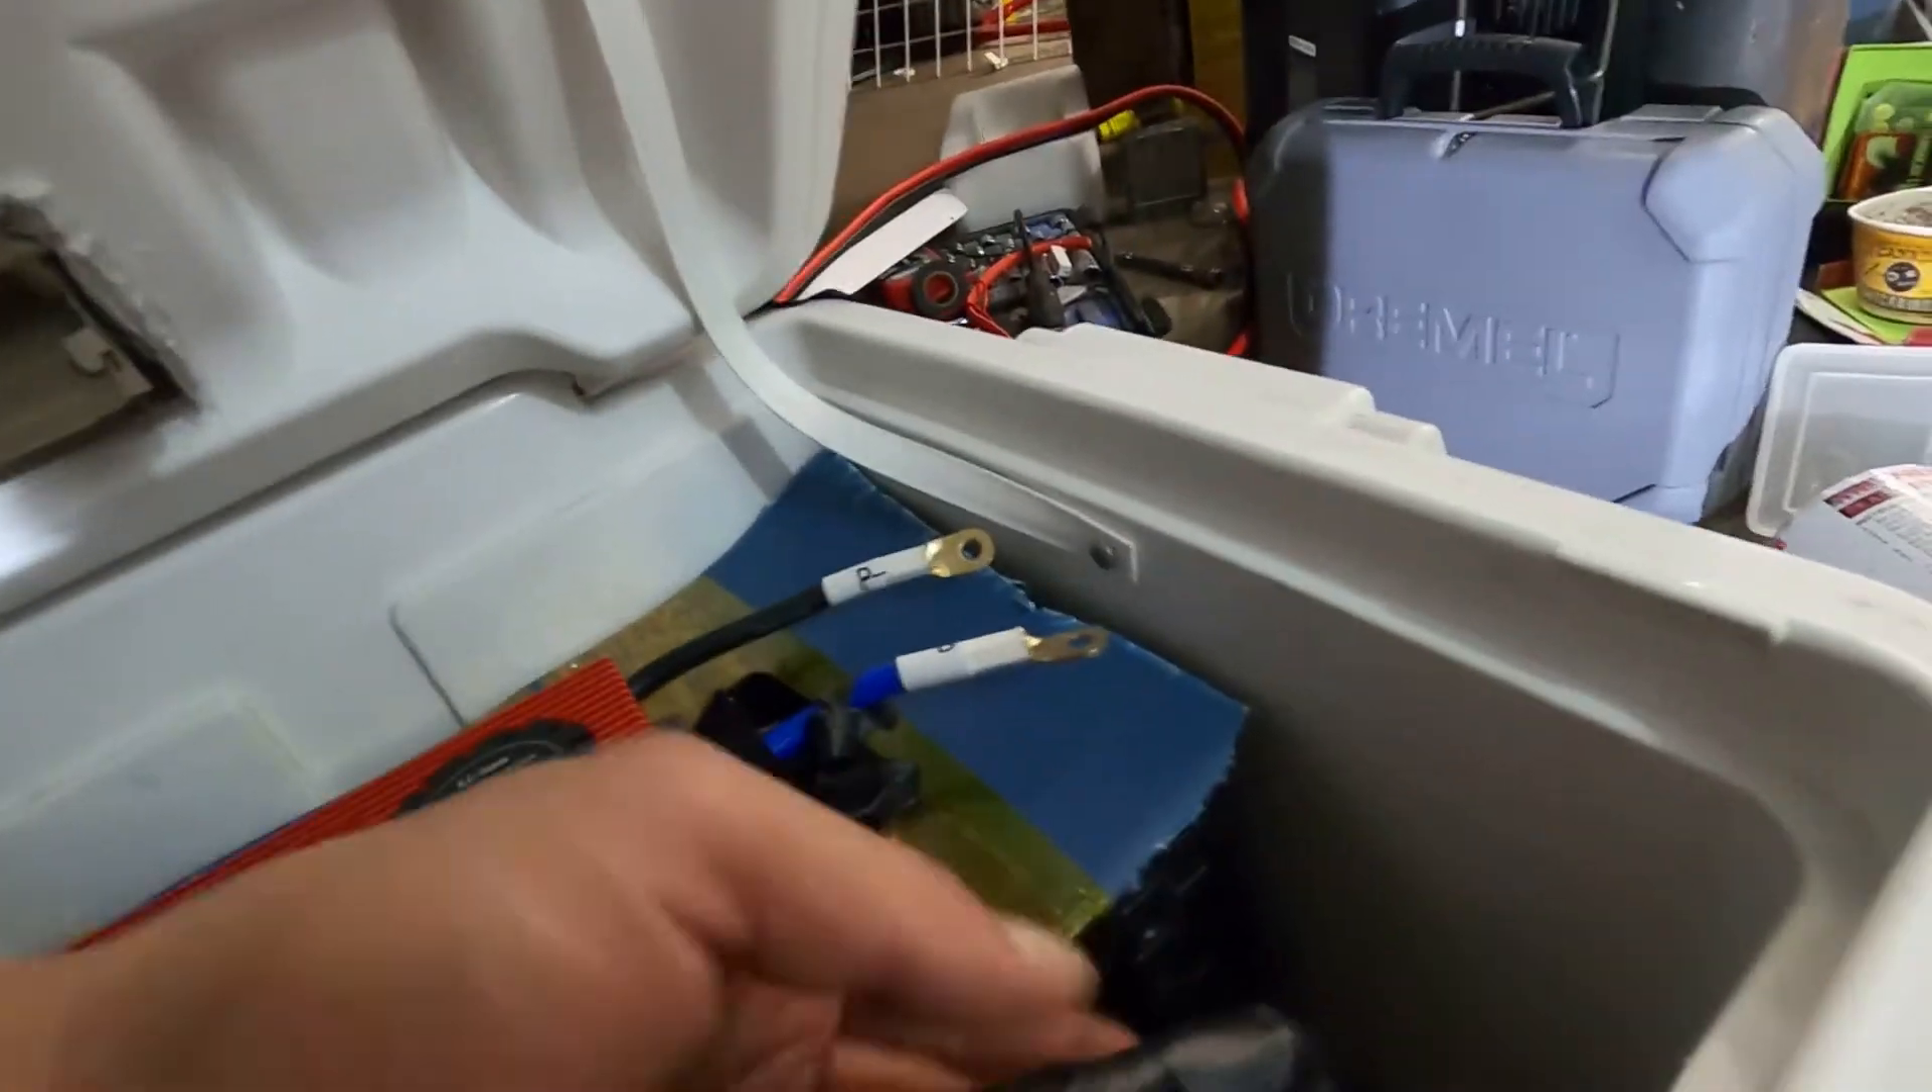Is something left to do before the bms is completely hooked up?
Yes.